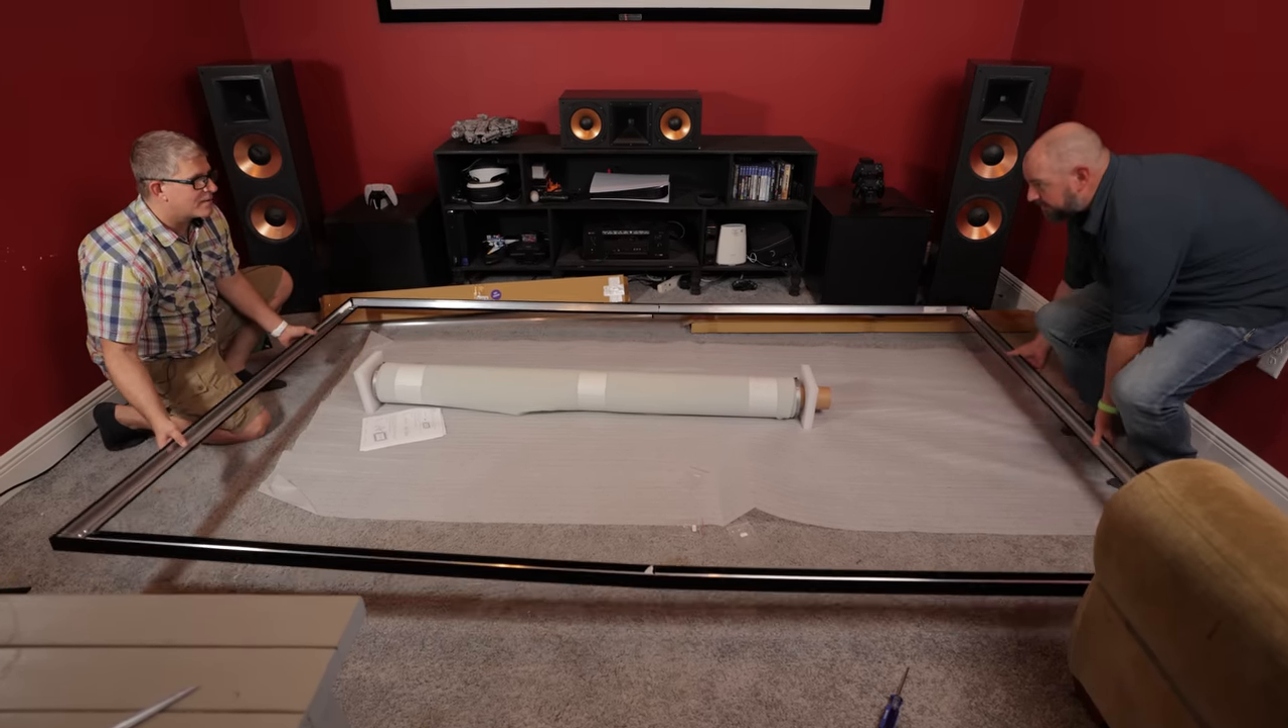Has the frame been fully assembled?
Yes.